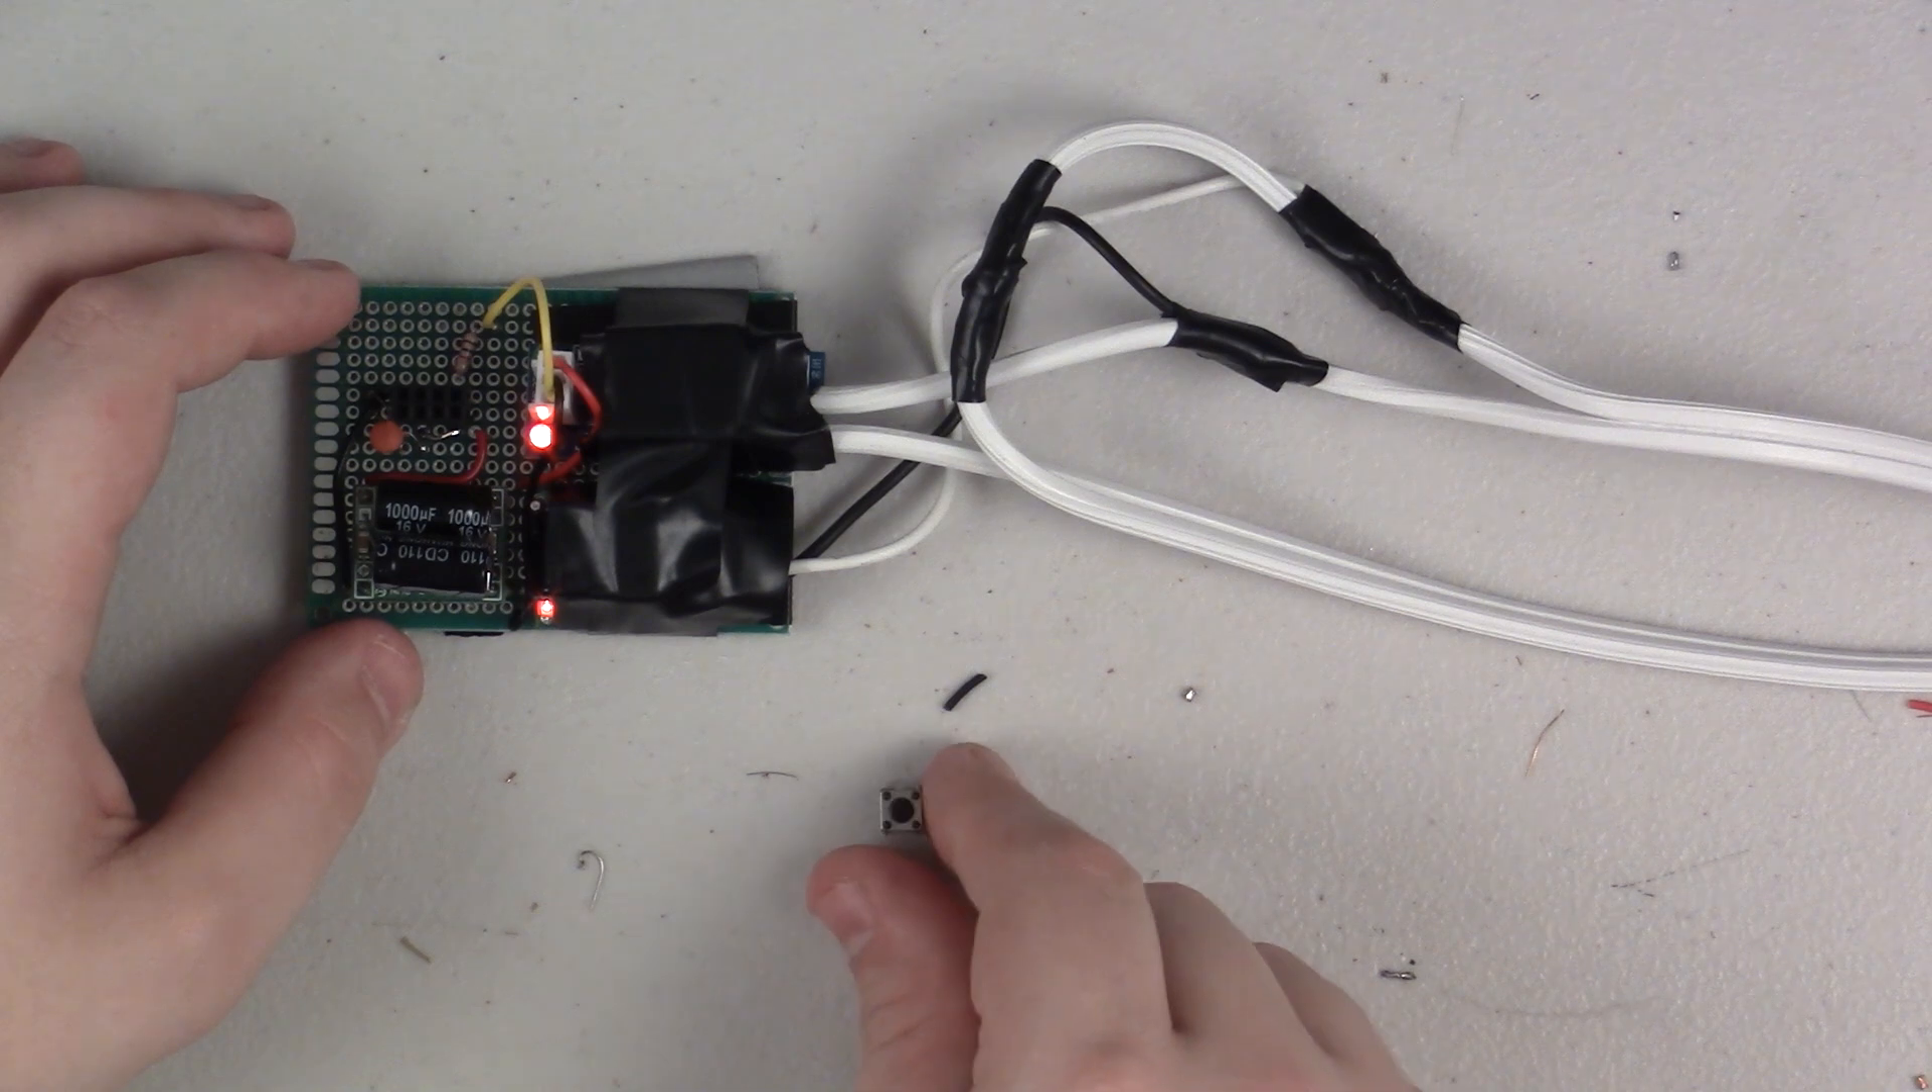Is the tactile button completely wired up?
No.